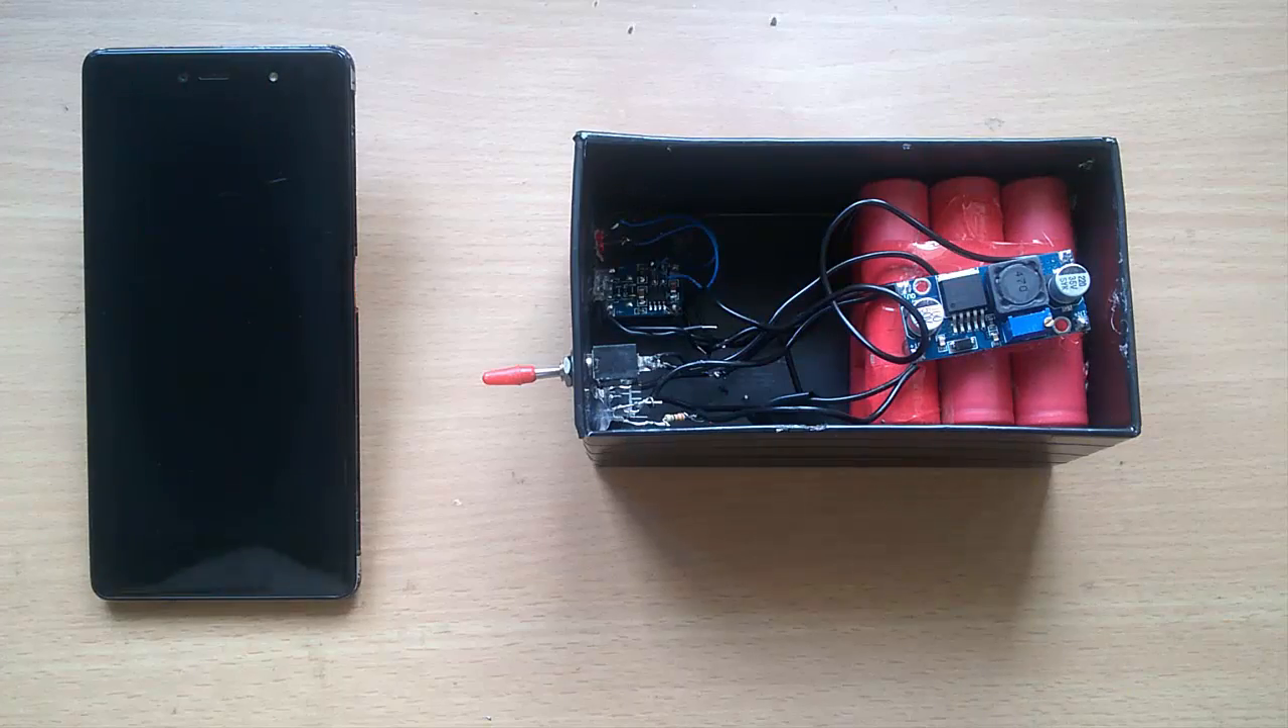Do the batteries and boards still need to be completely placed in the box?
No.